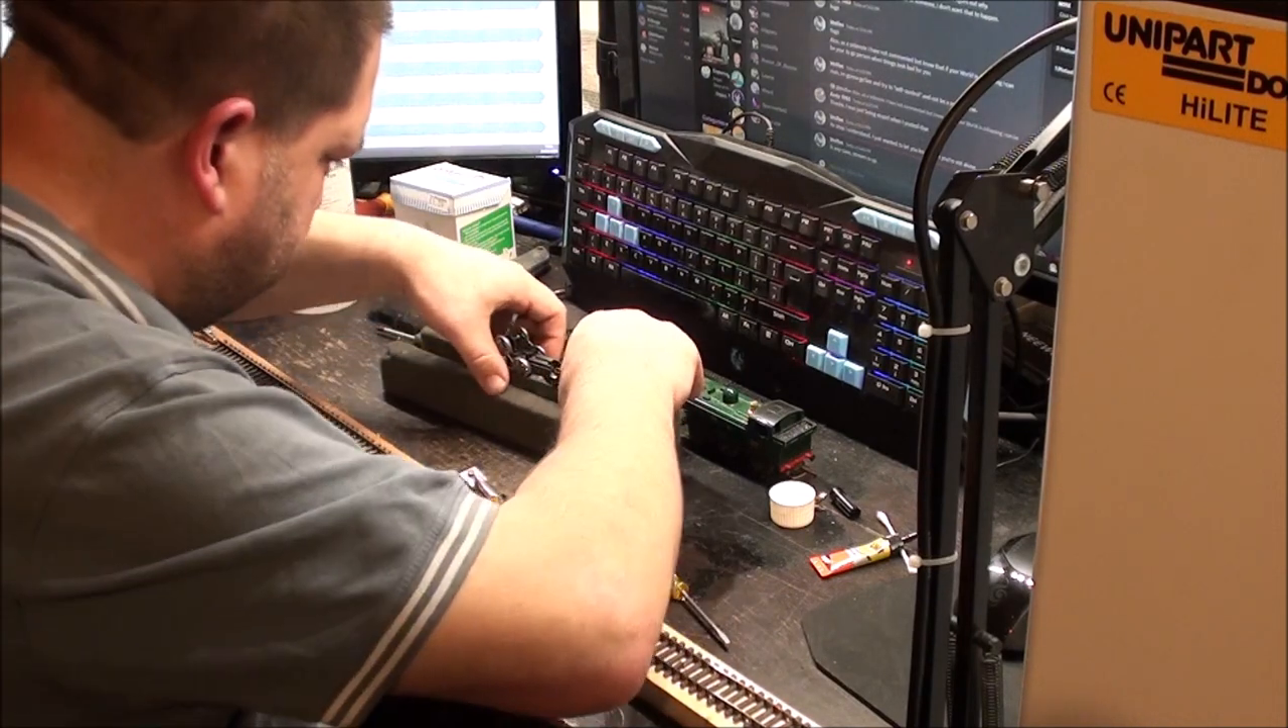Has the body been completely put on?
No.